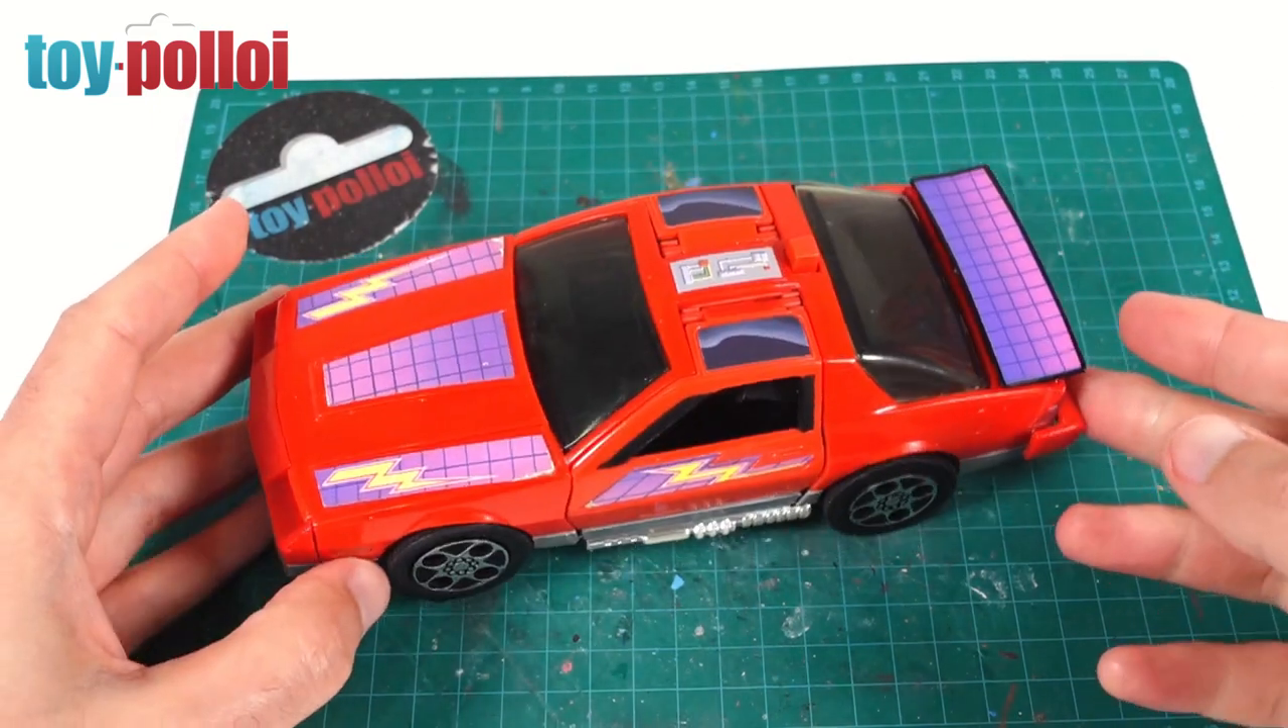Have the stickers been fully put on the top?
Yes.